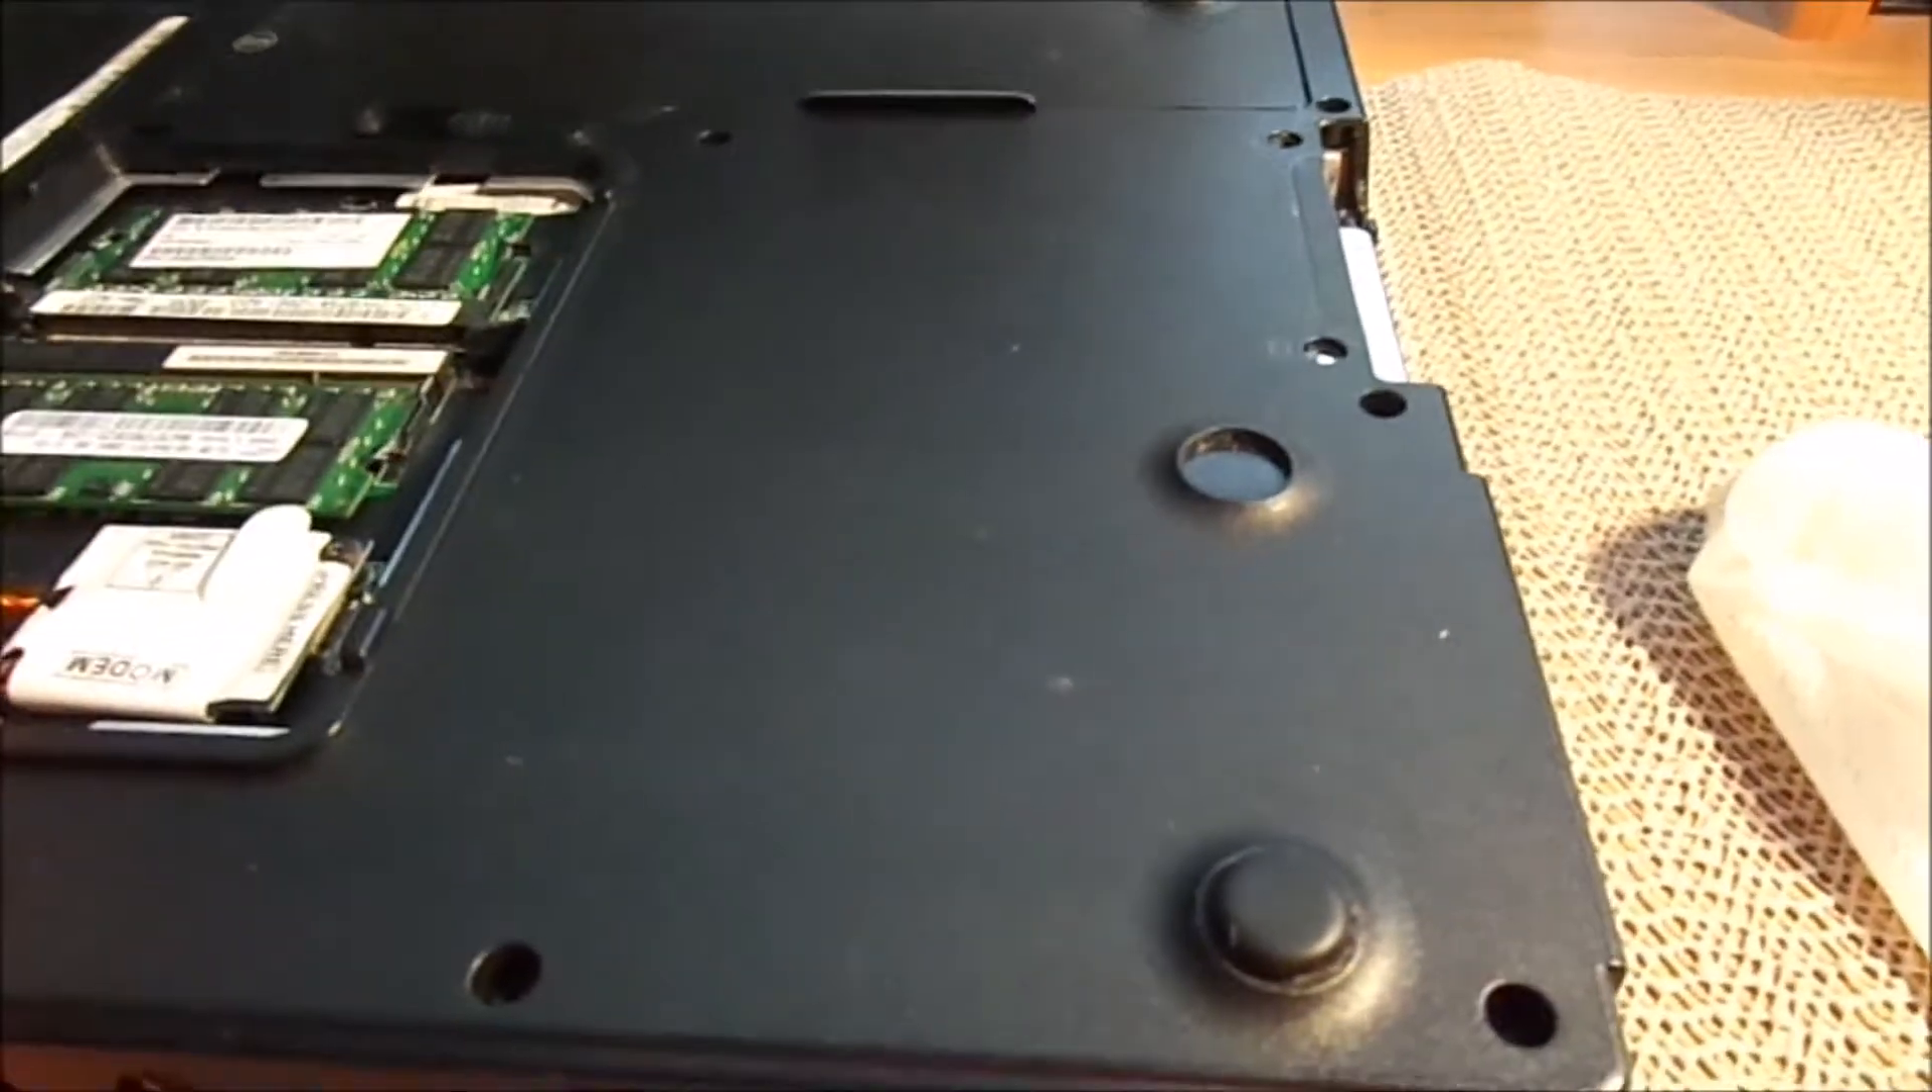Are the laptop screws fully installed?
No.